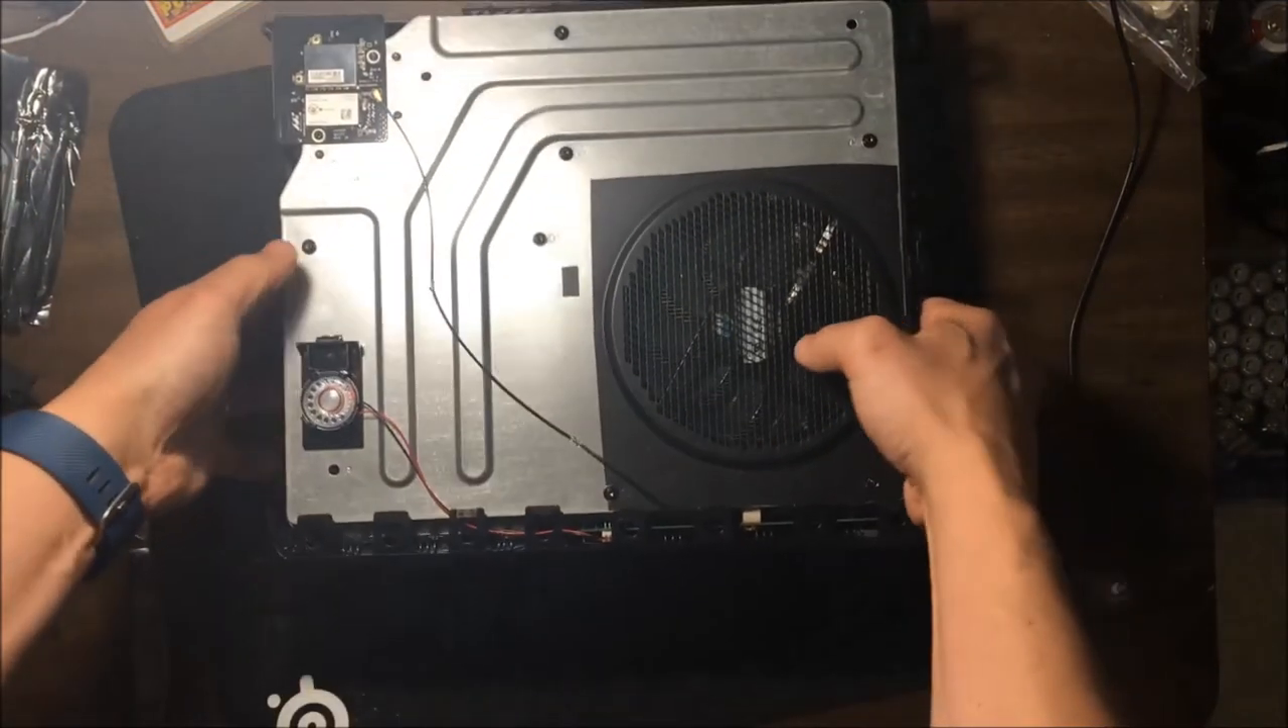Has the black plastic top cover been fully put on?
No.